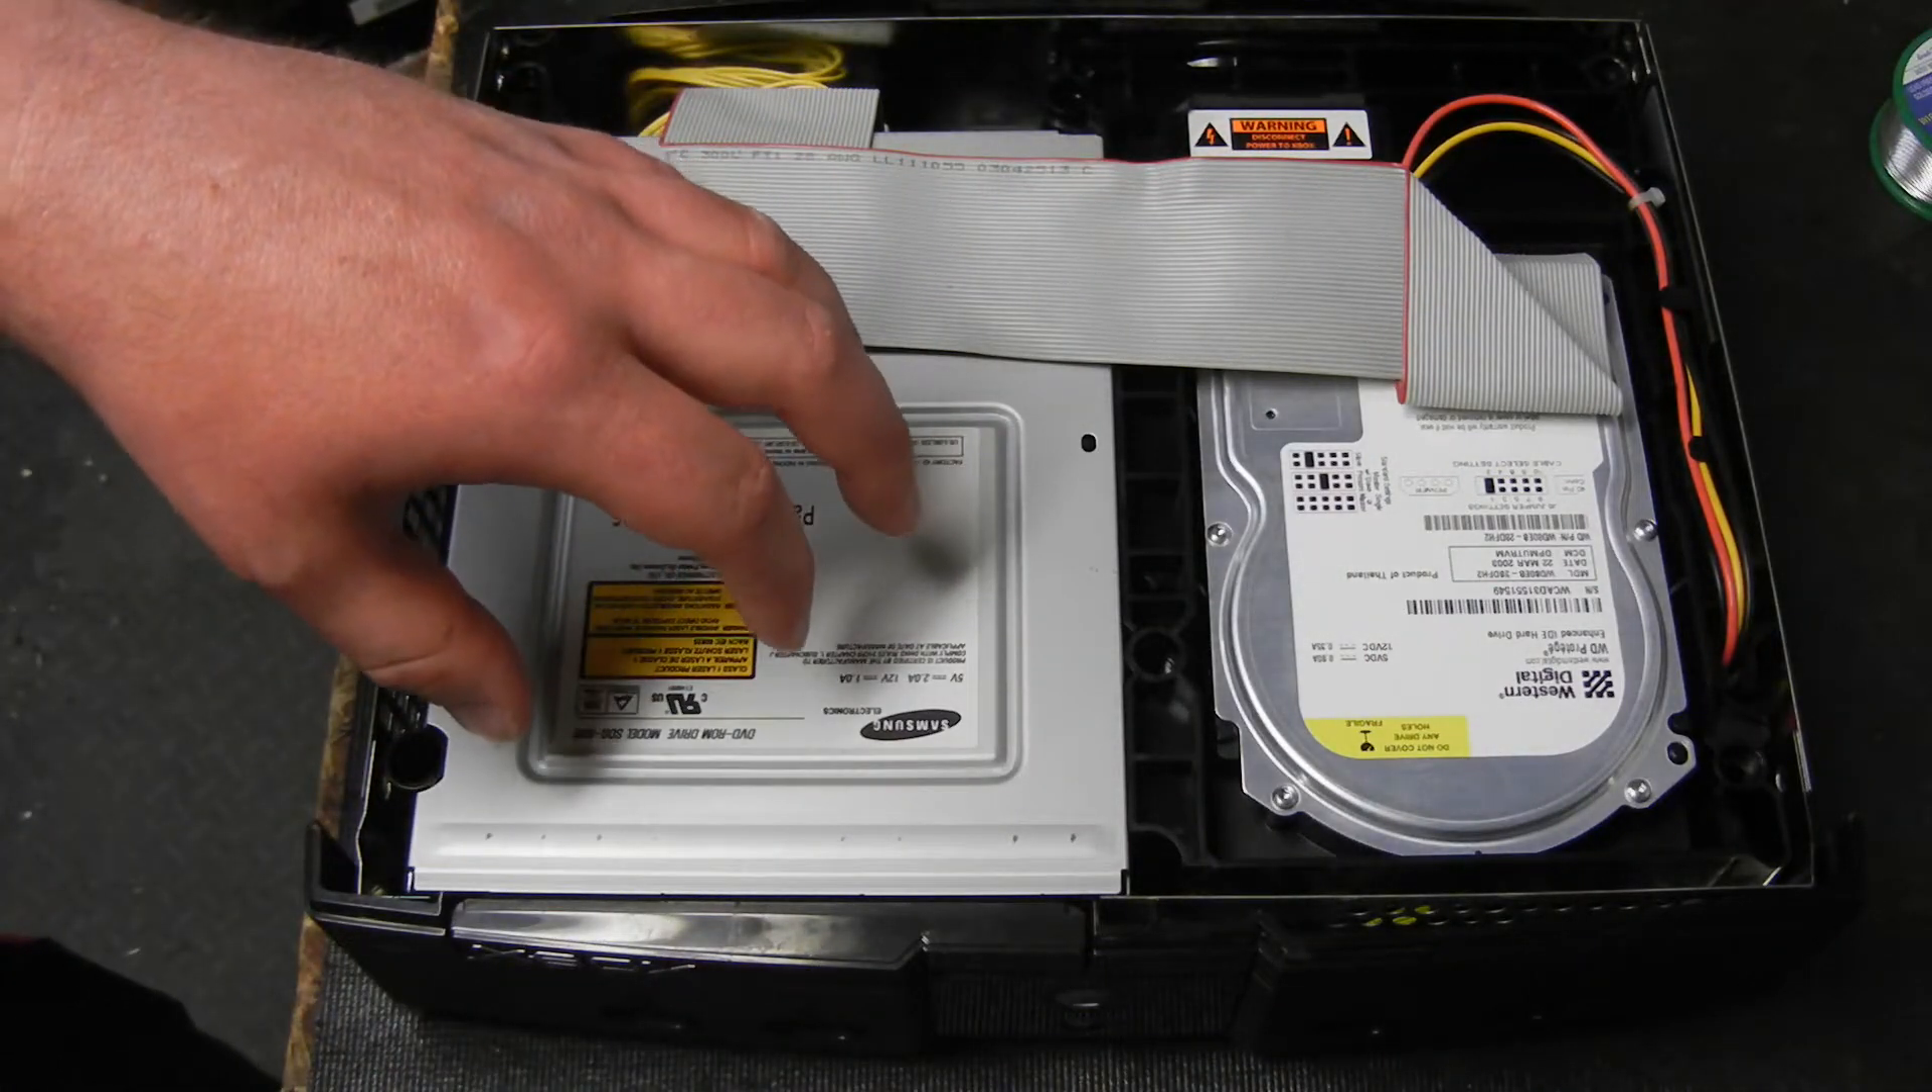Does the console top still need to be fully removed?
No.